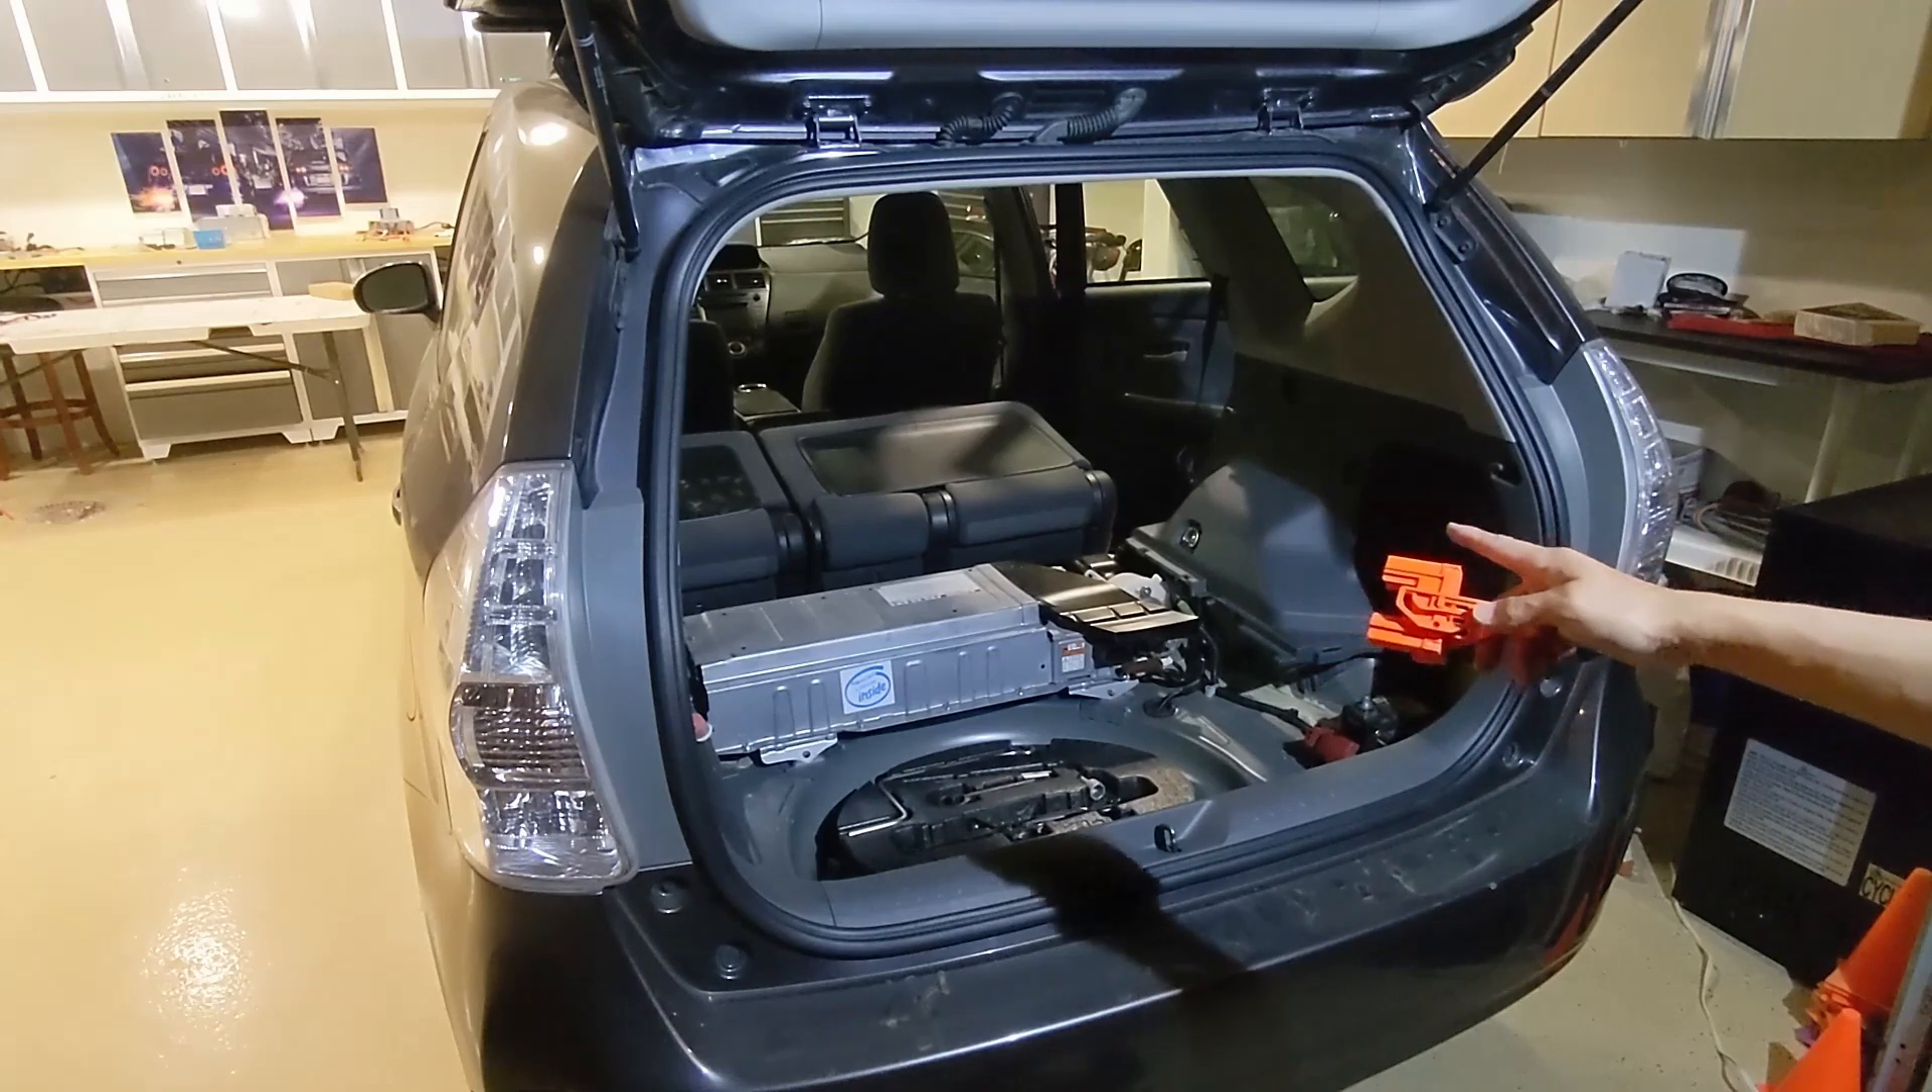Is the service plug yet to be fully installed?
Yes.